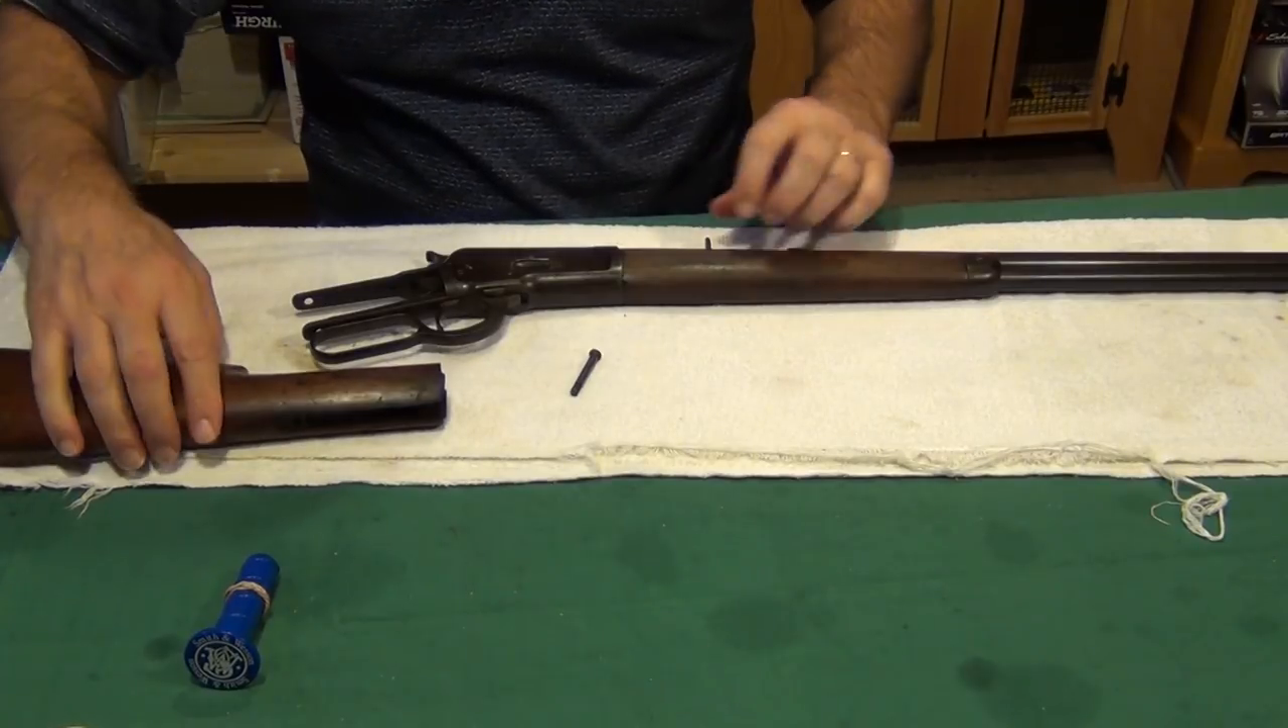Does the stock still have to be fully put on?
Yes.